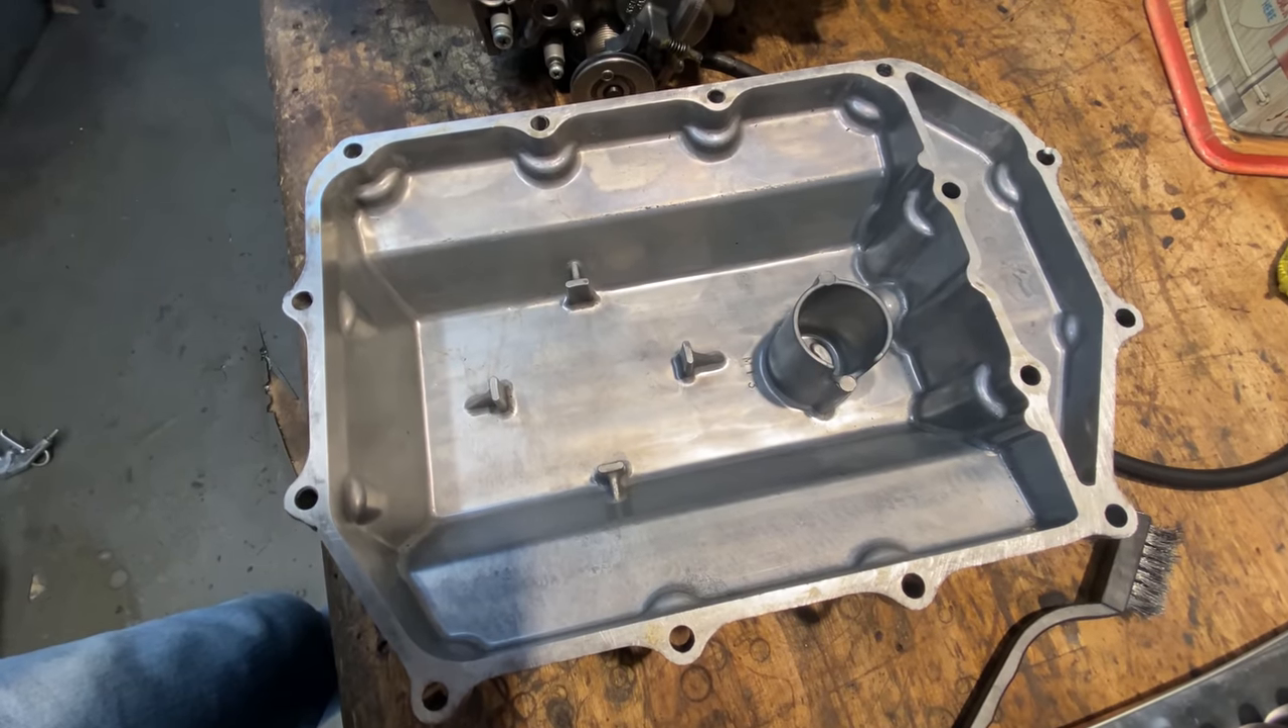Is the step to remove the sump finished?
Yes.